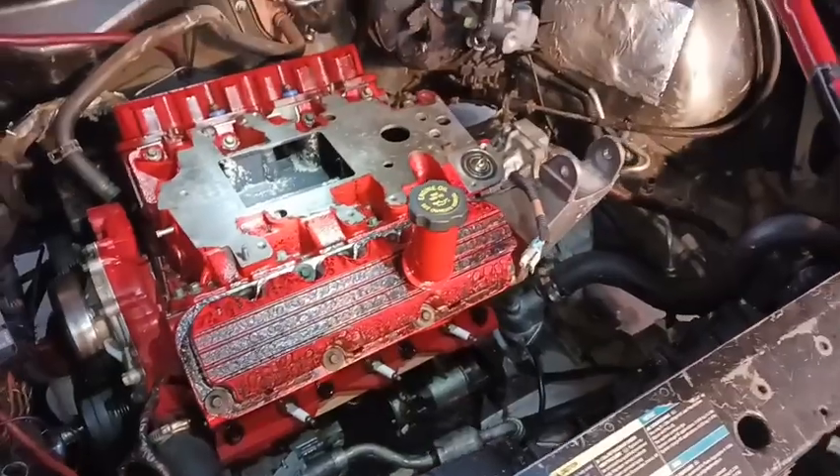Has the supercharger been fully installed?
No.